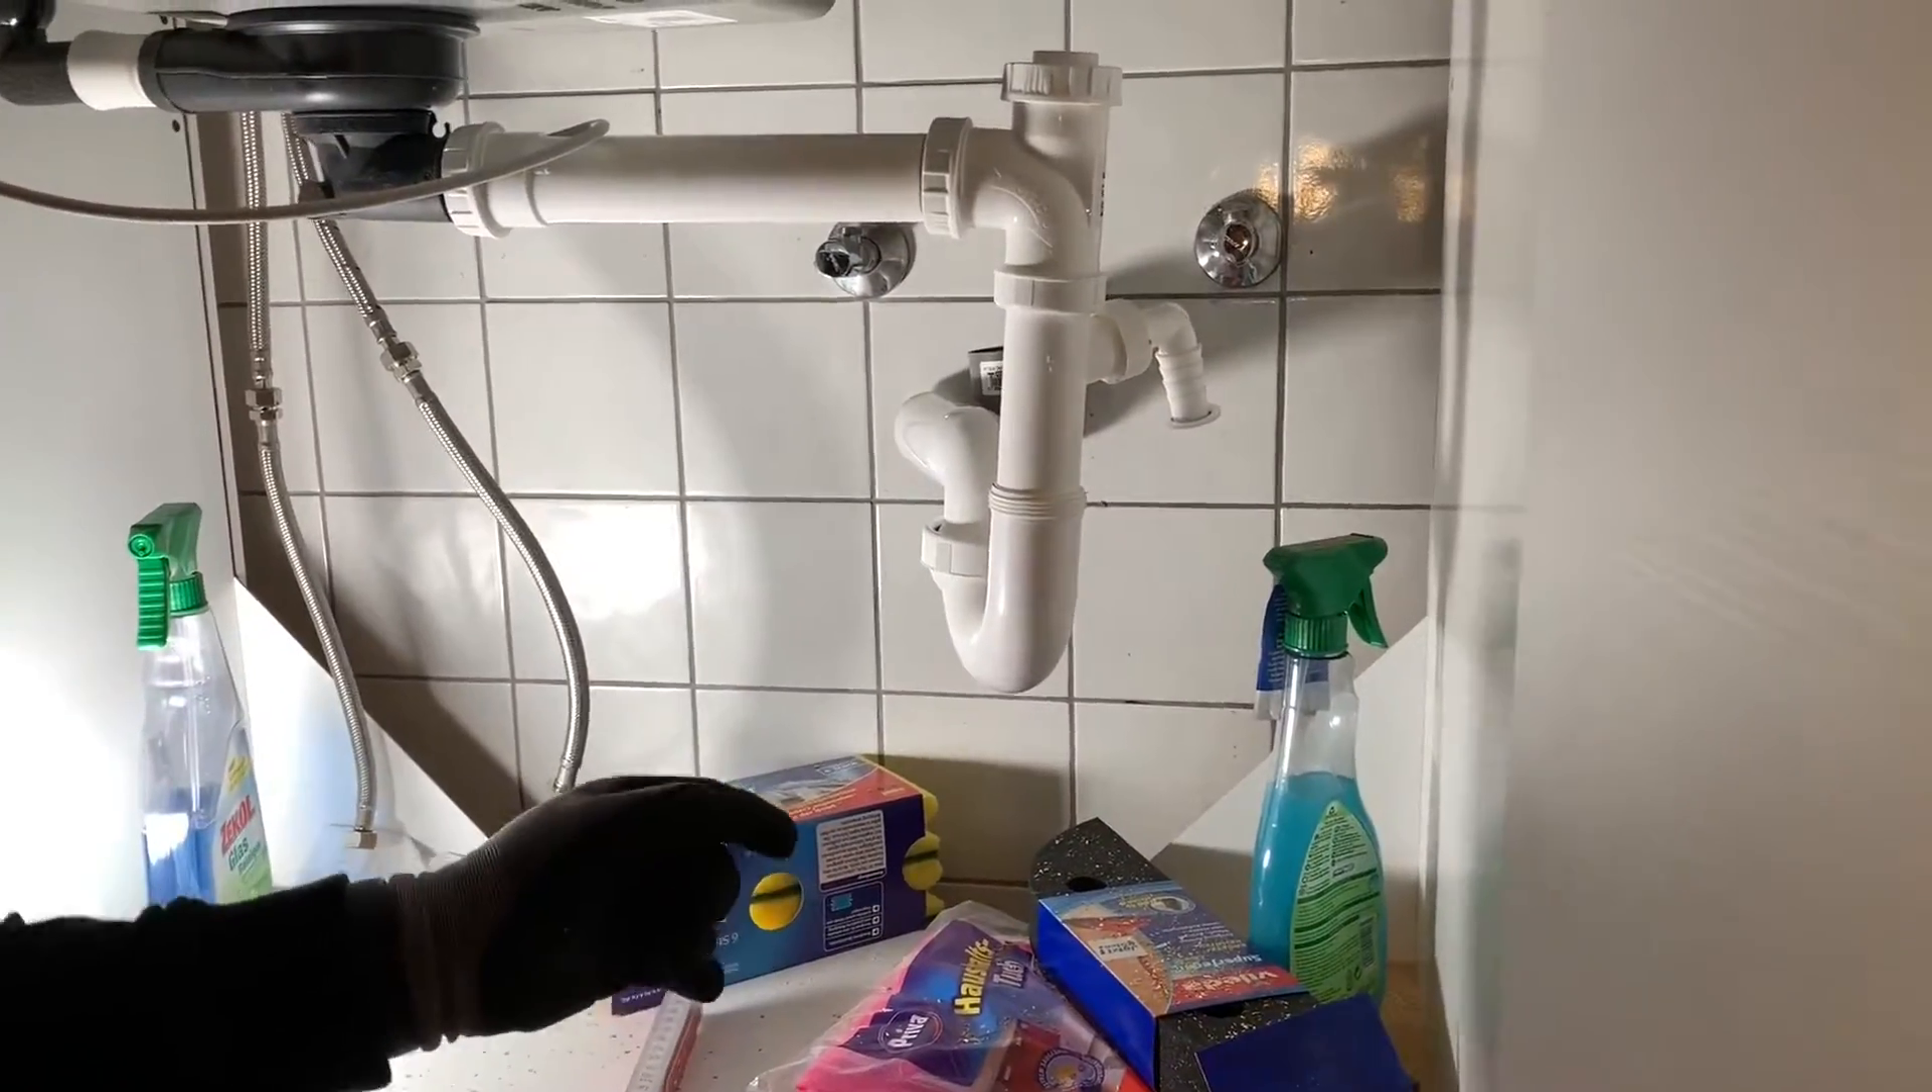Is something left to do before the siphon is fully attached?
No.